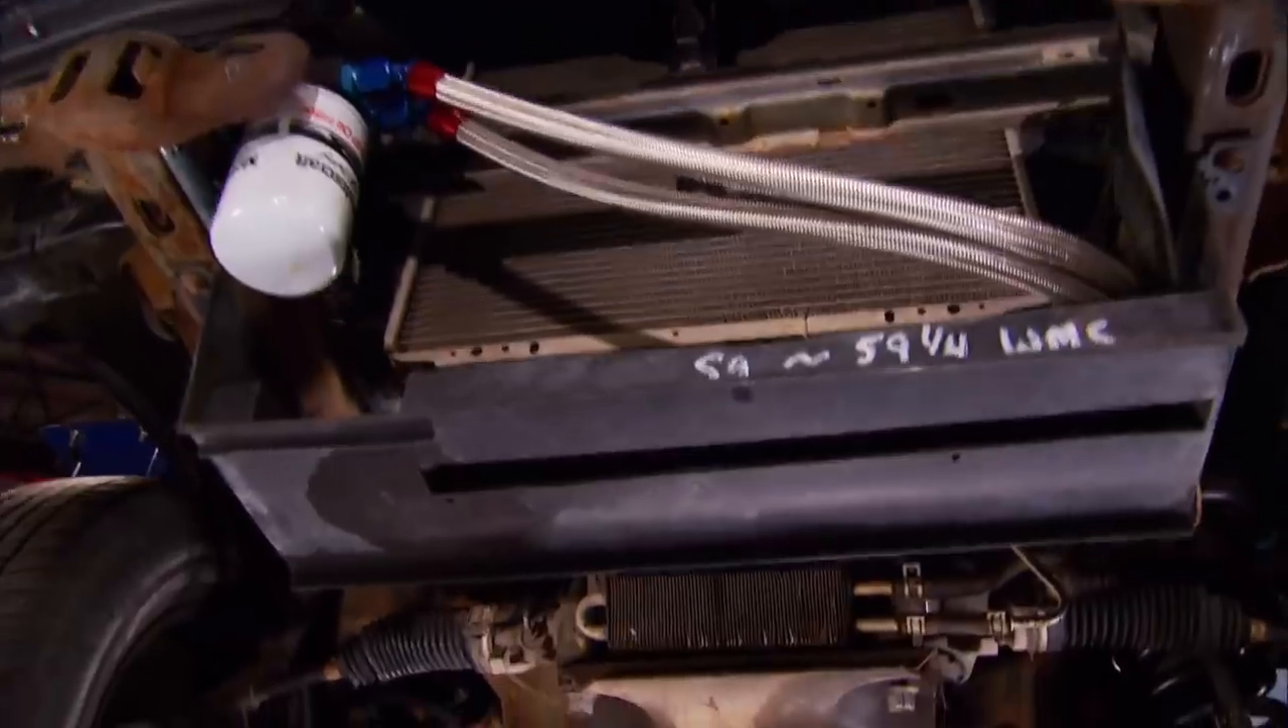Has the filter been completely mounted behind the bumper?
Yes.